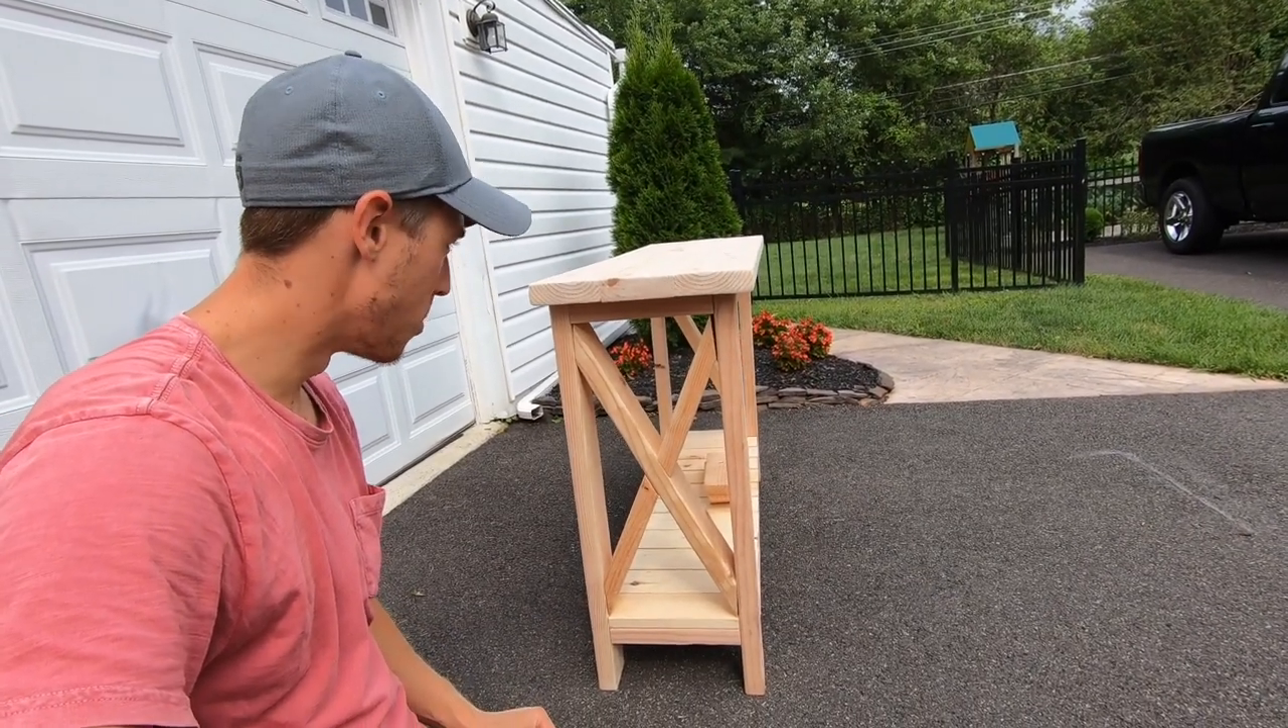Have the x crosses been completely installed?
Yes.